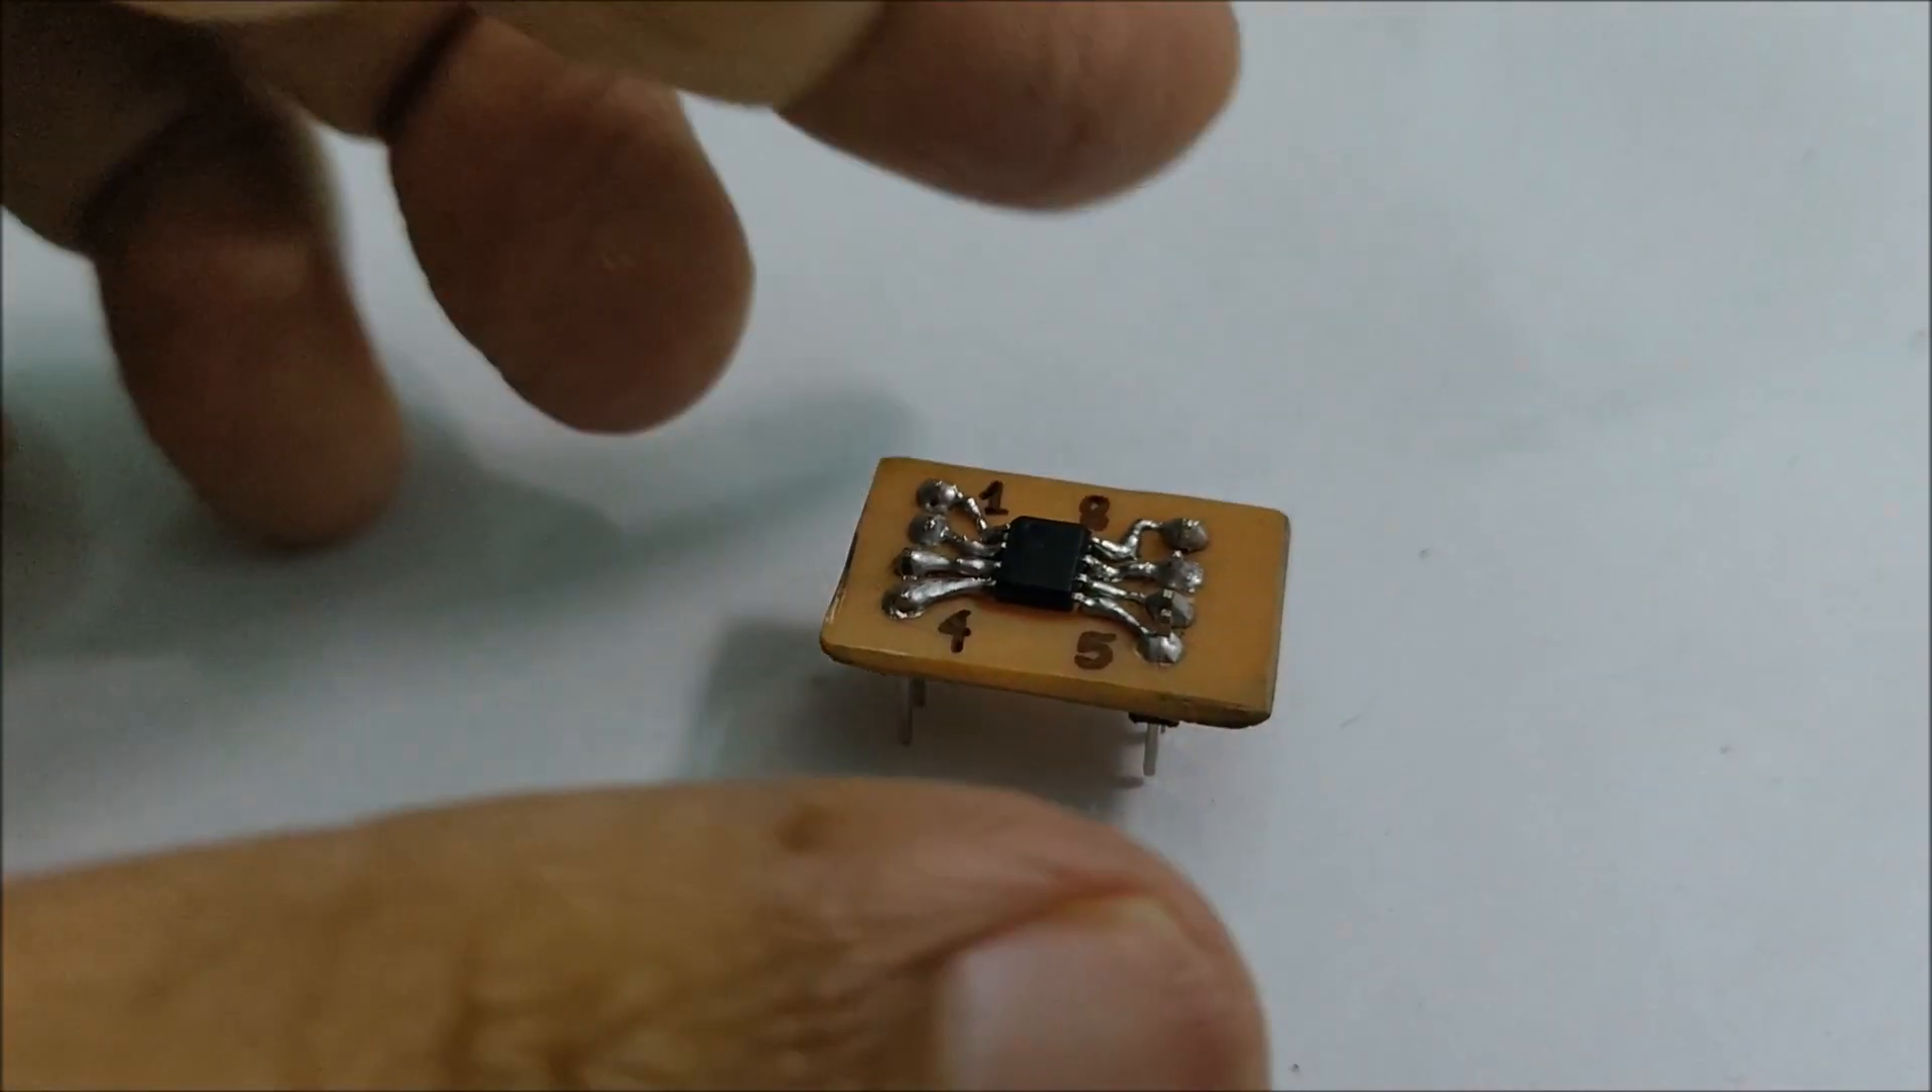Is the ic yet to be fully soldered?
No.